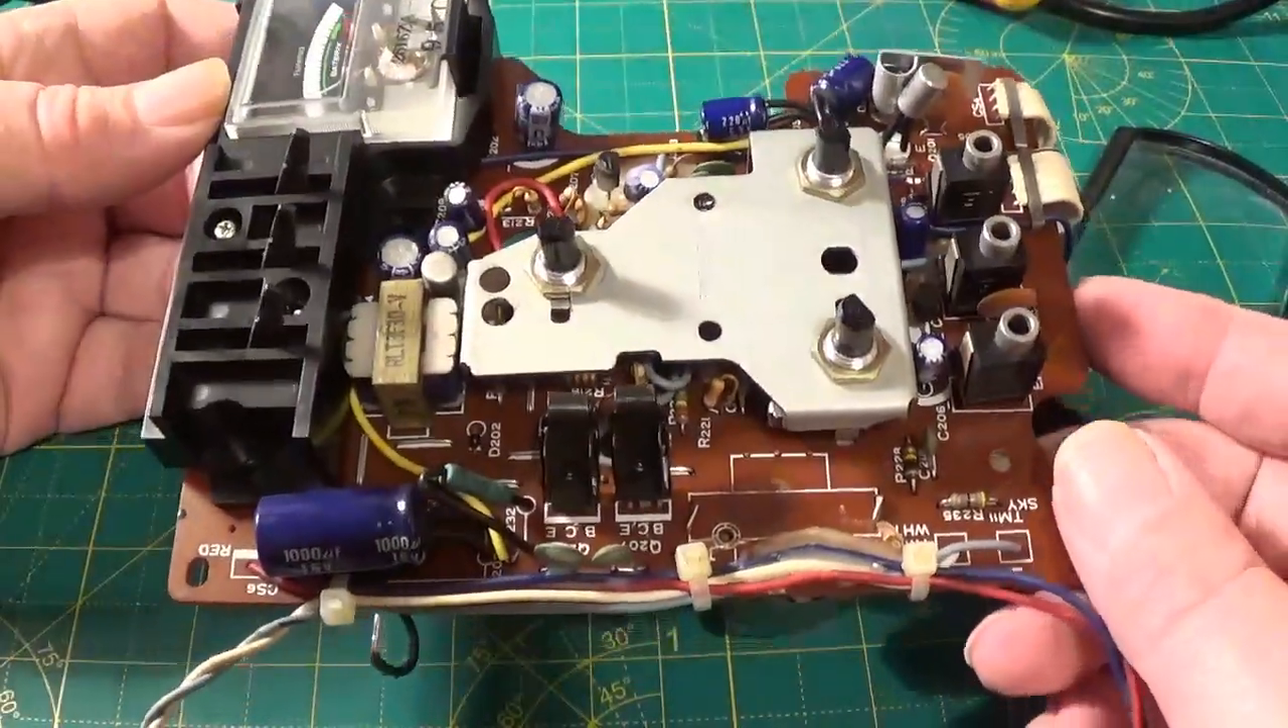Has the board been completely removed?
Yes.